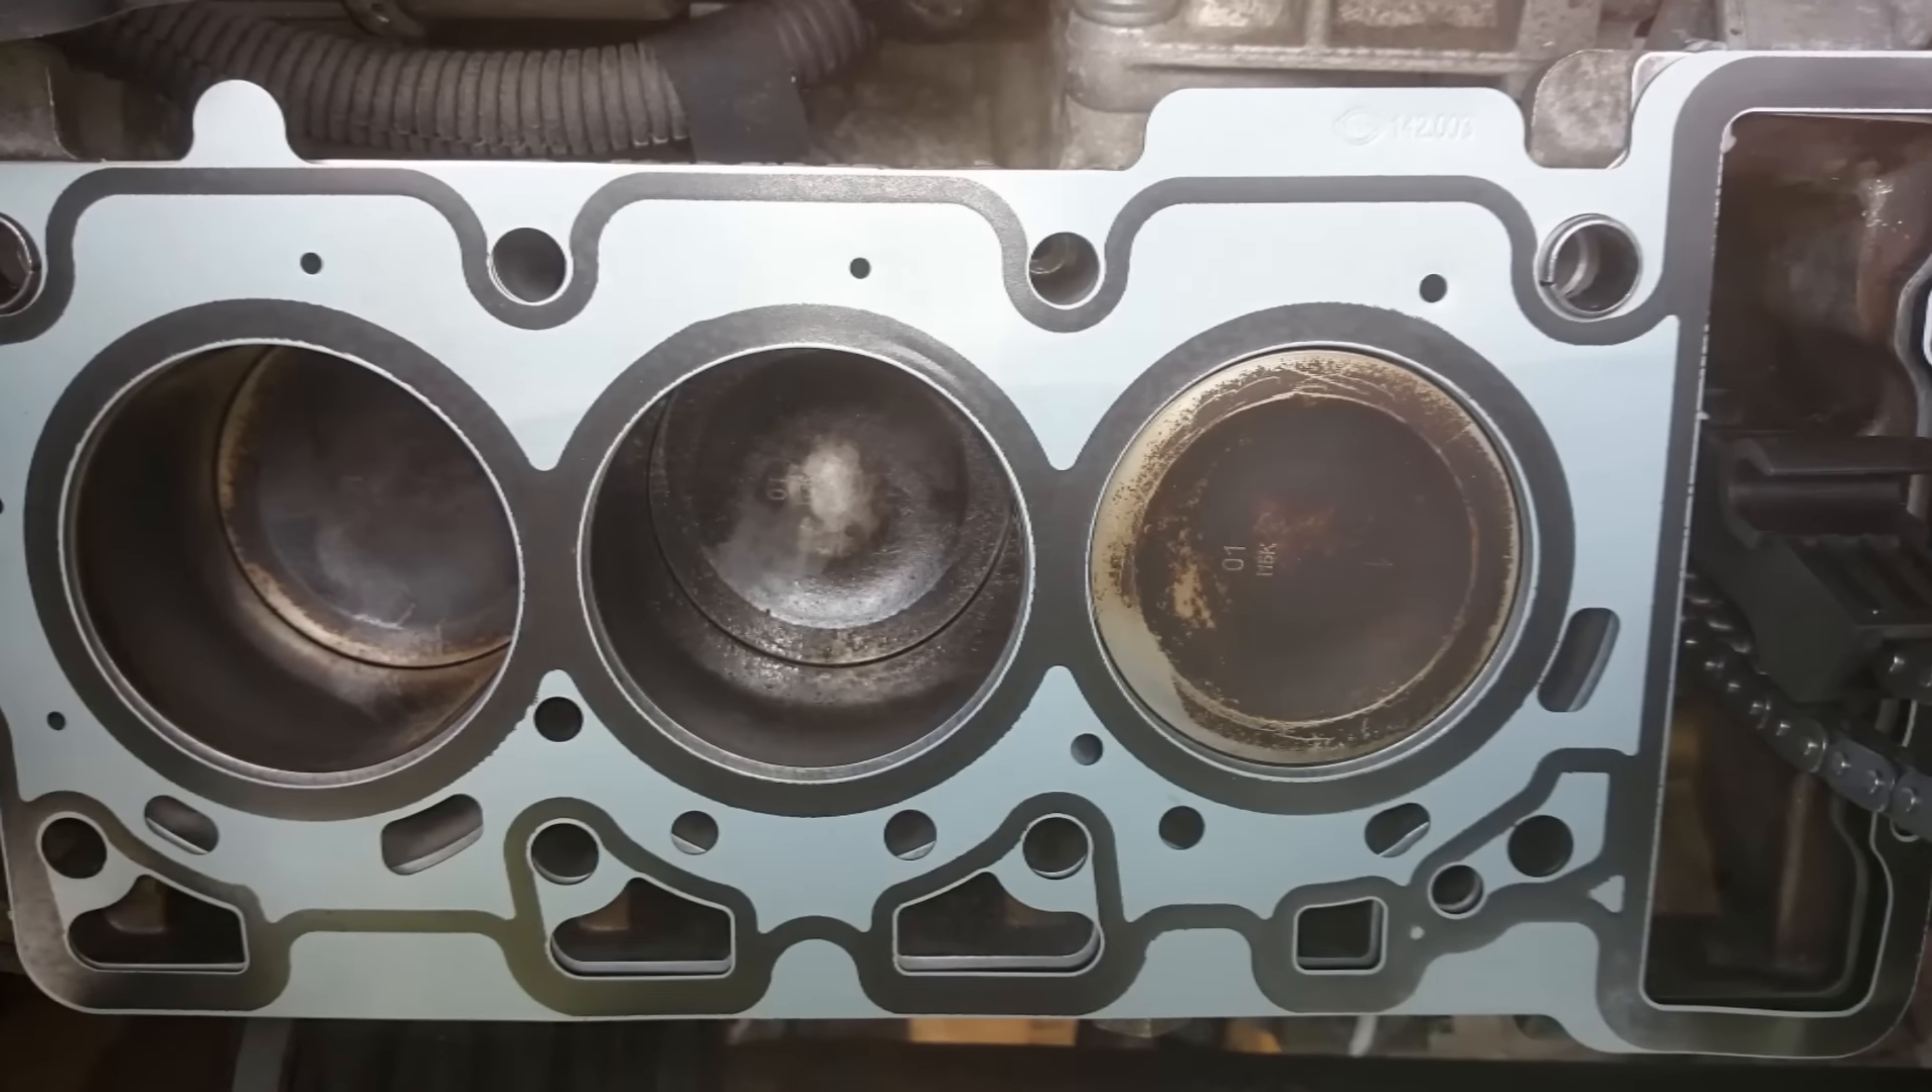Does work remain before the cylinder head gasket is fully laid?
No.